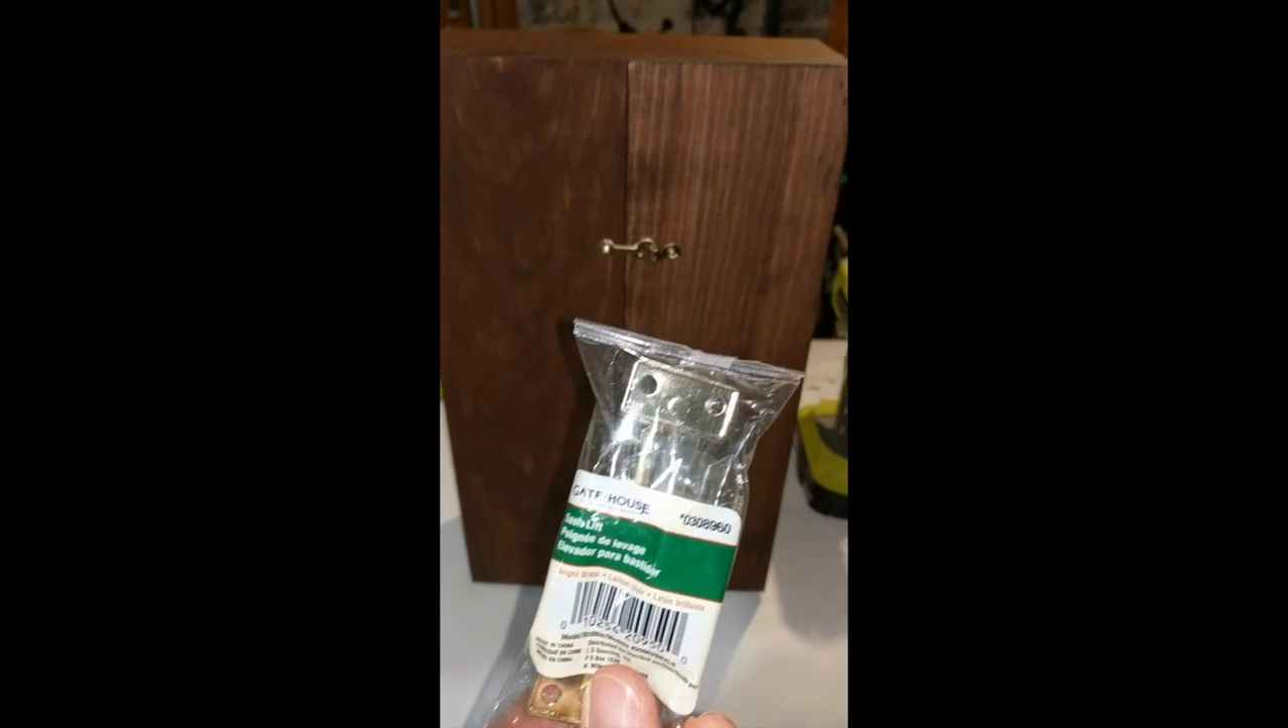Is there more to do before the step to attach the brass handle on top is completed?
Yes.